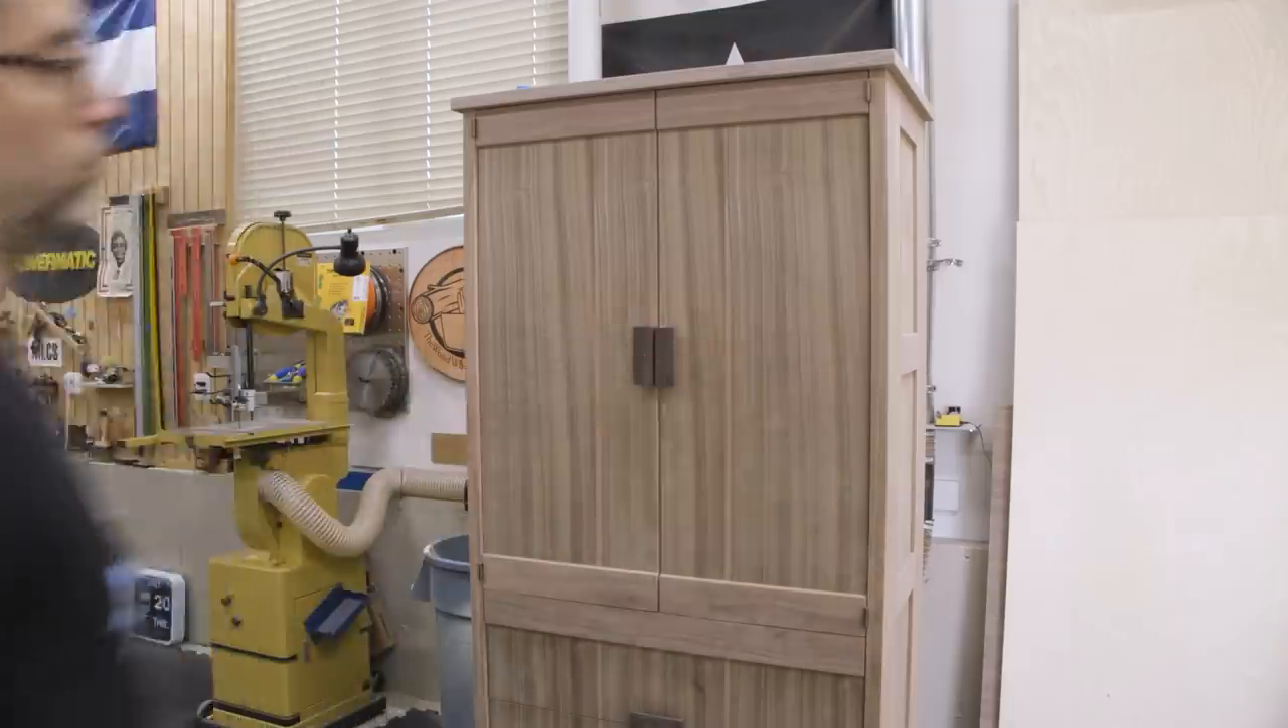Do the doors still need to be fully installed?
No.